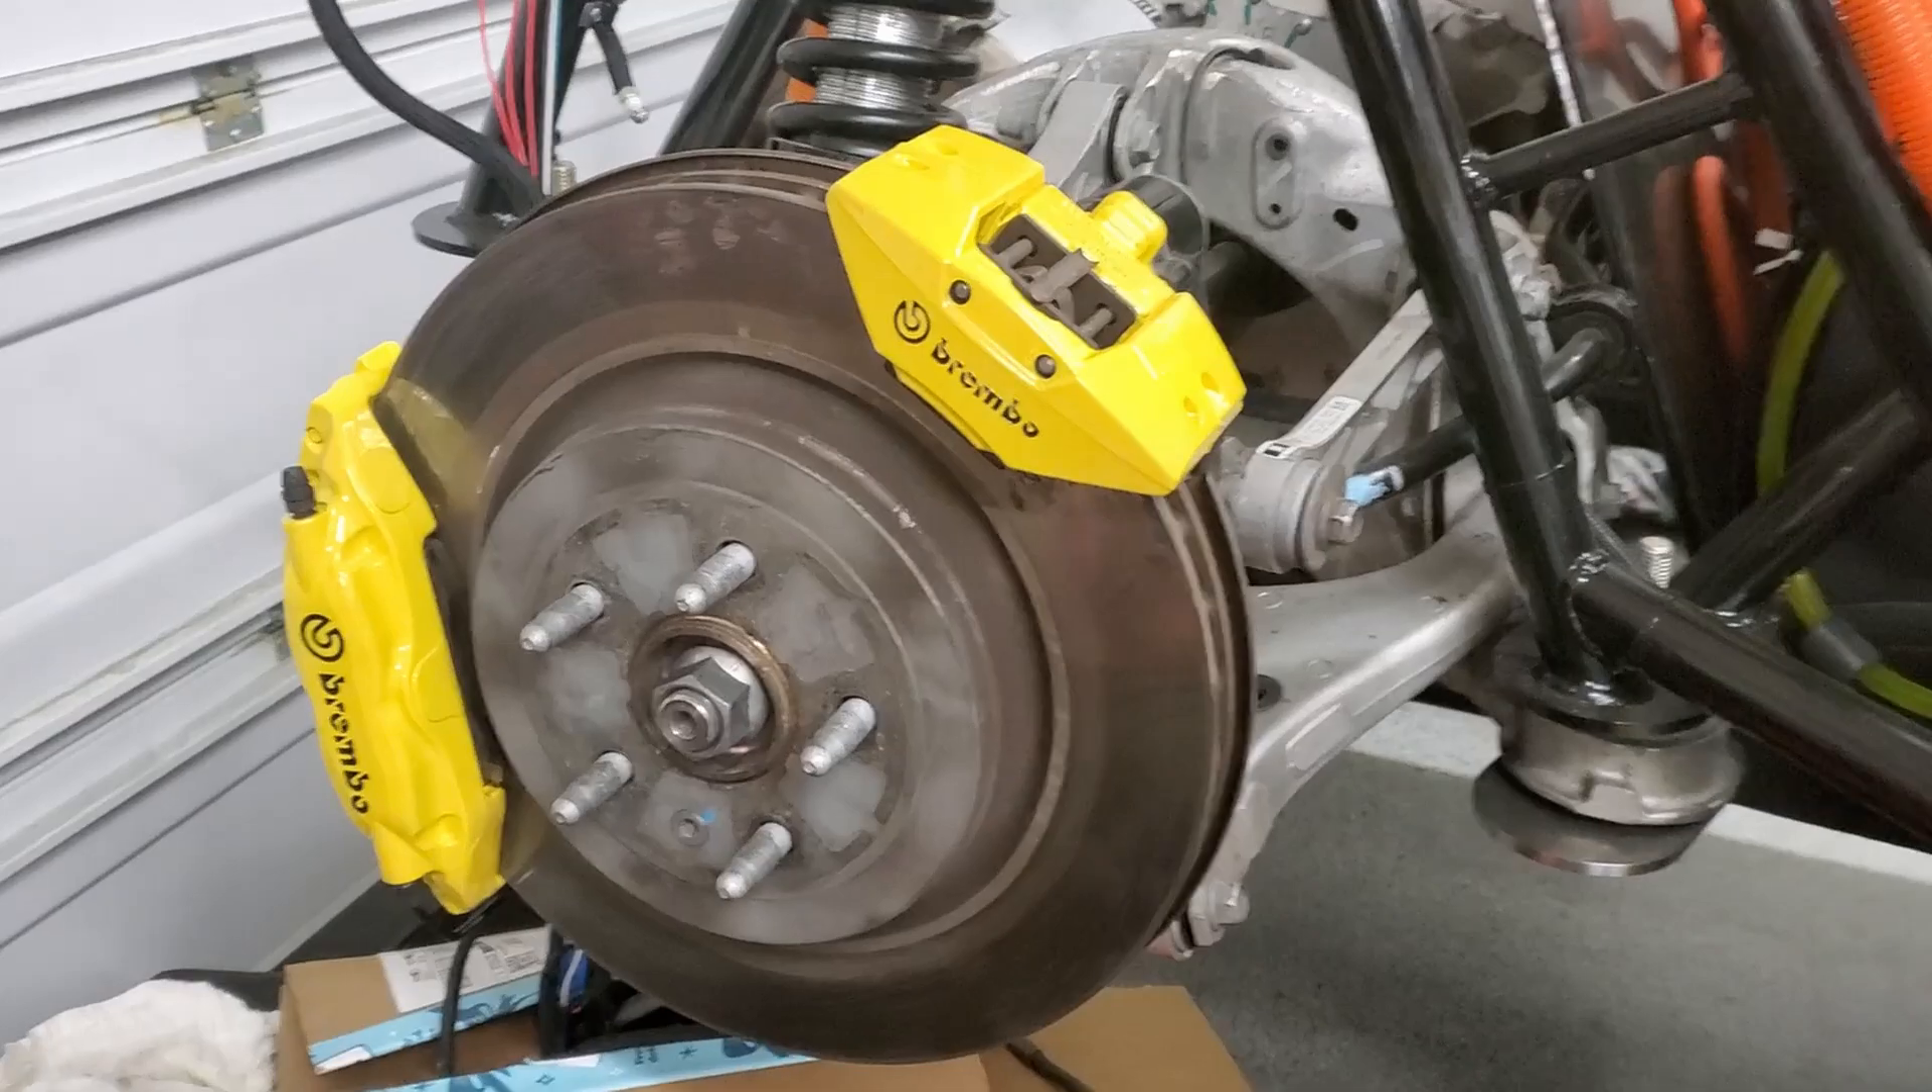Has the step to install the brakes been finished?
Yes.